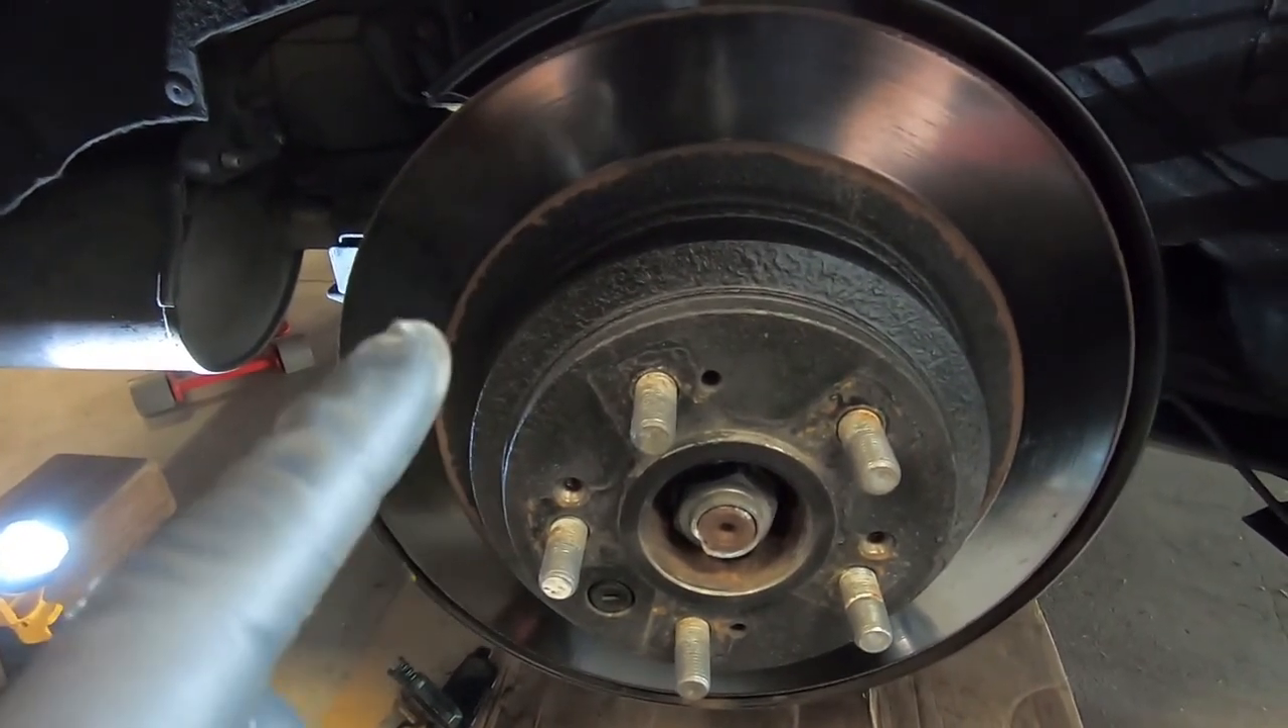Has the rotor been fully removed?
No.